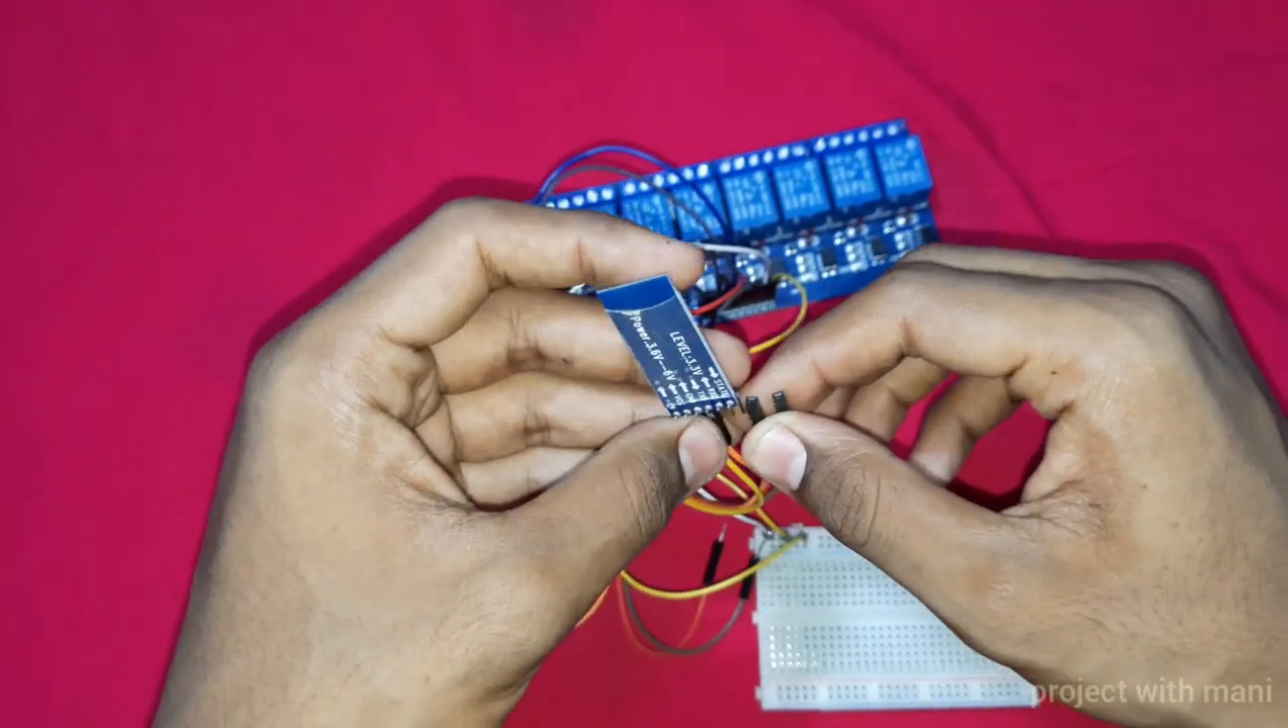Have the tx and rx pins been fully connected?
No.